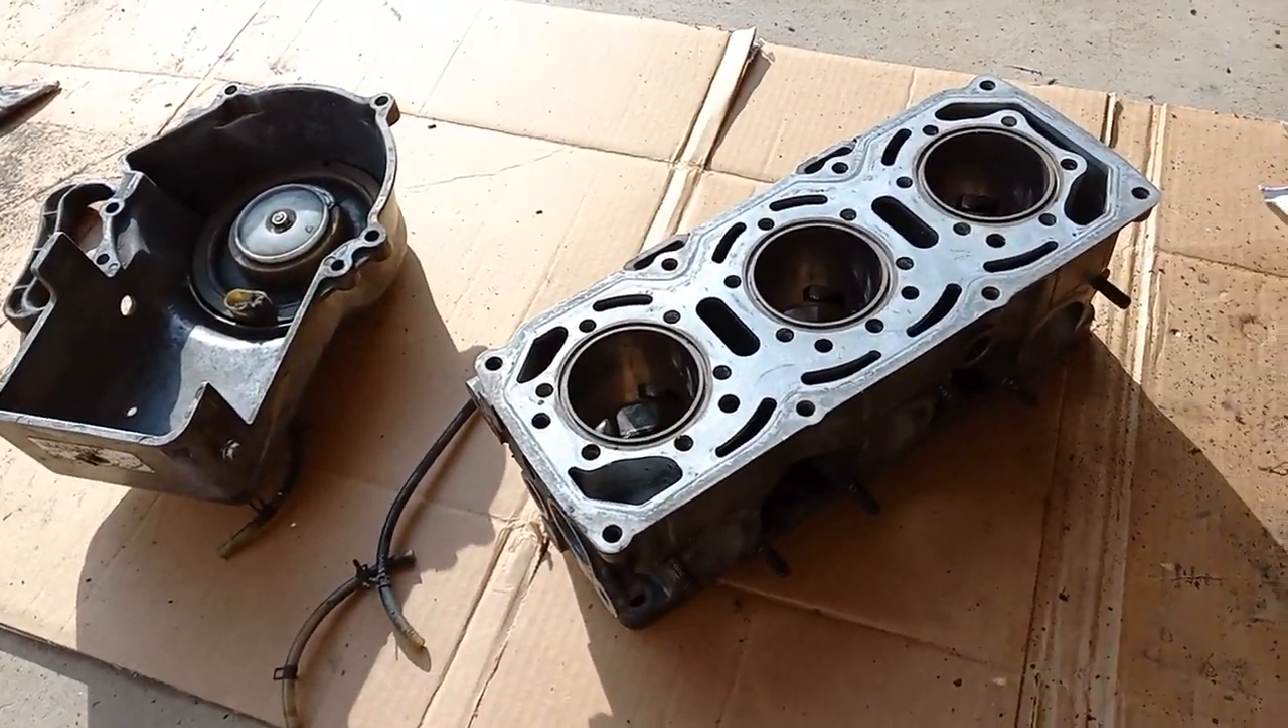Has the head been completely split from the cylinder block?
Yes.